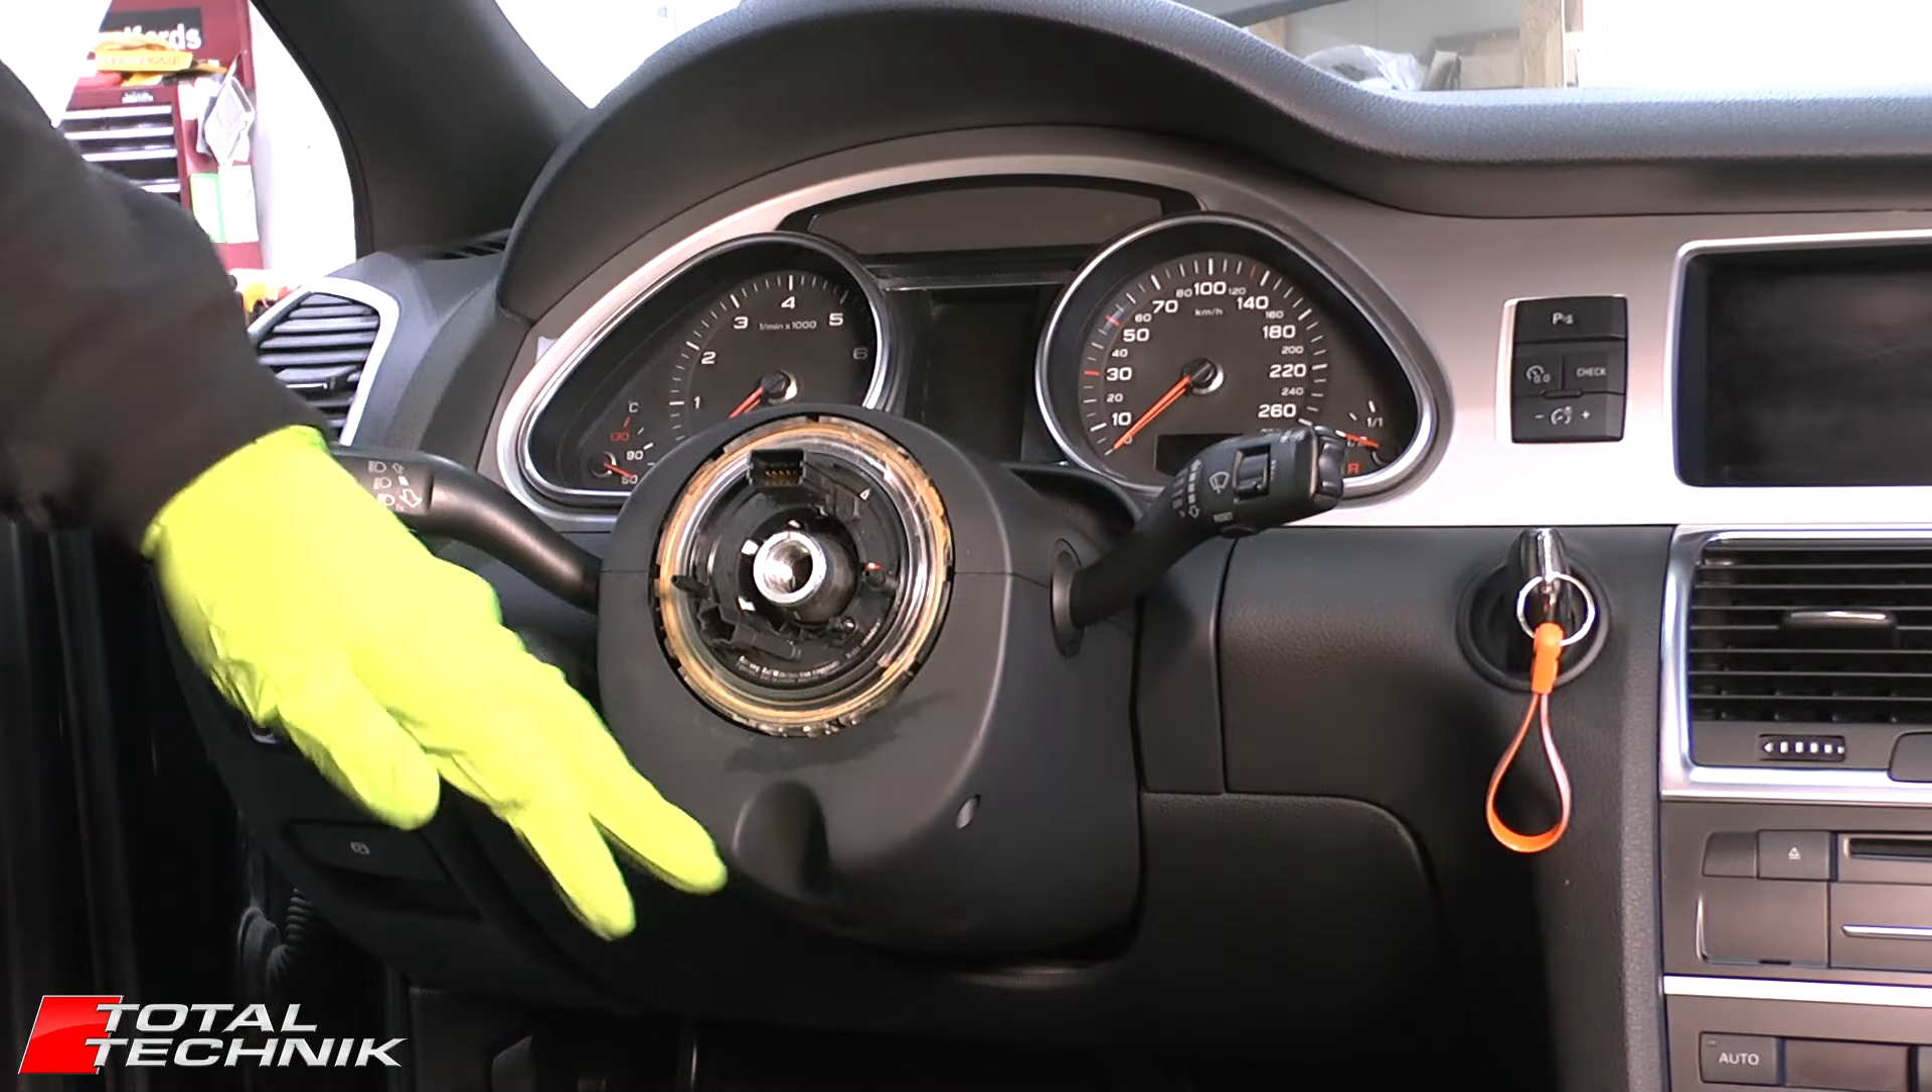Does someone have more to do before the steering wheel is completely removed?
No.